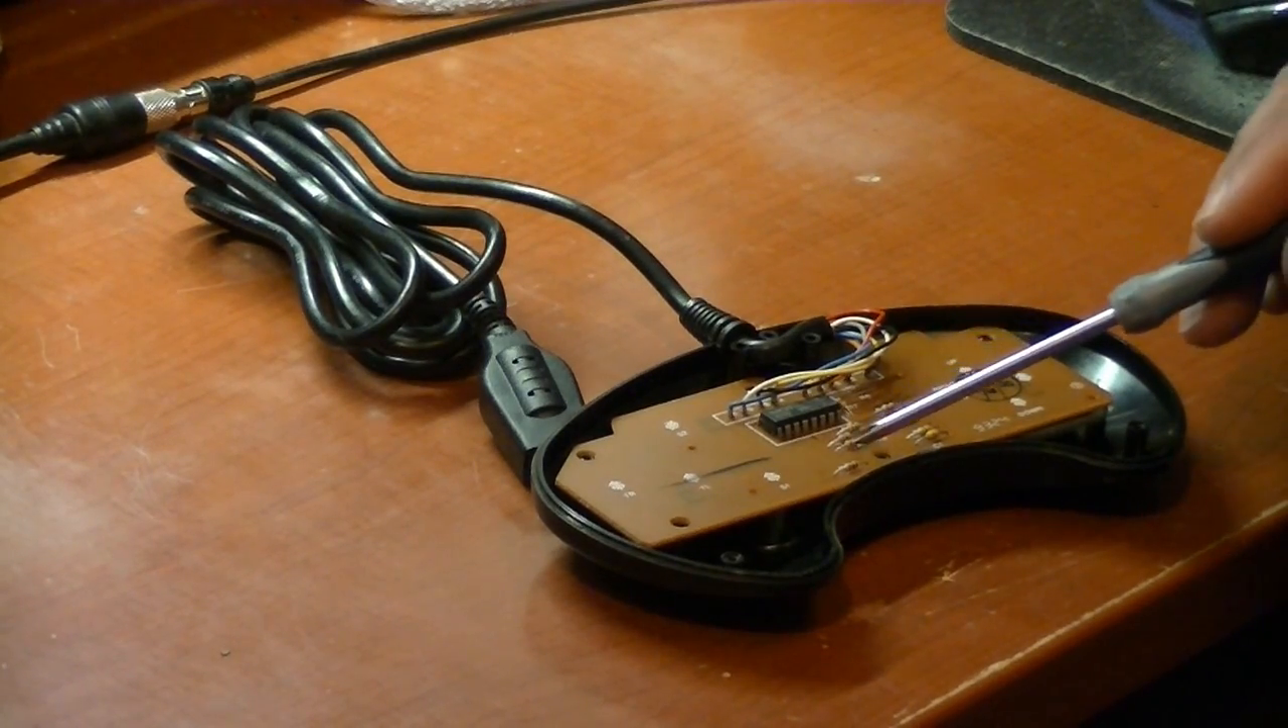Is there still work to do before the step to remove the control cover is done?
No.